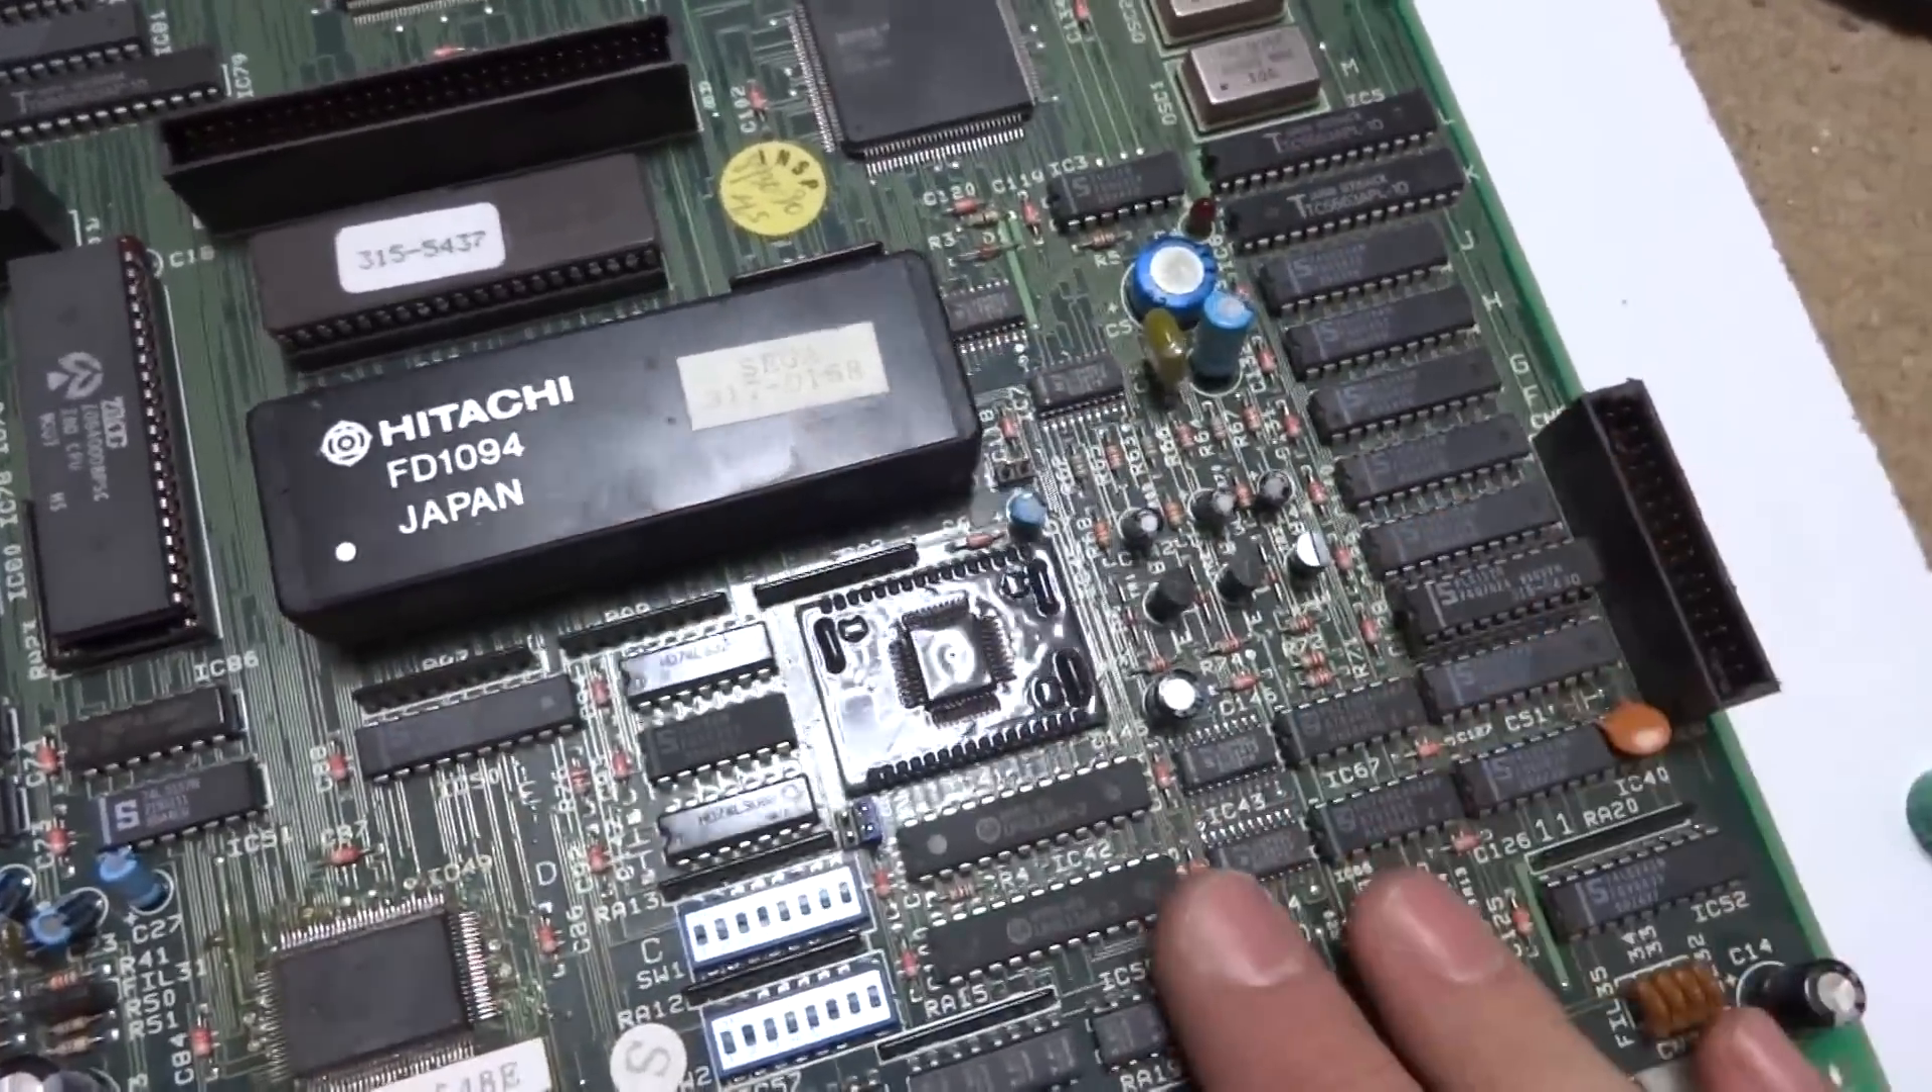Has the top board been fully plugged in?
No.